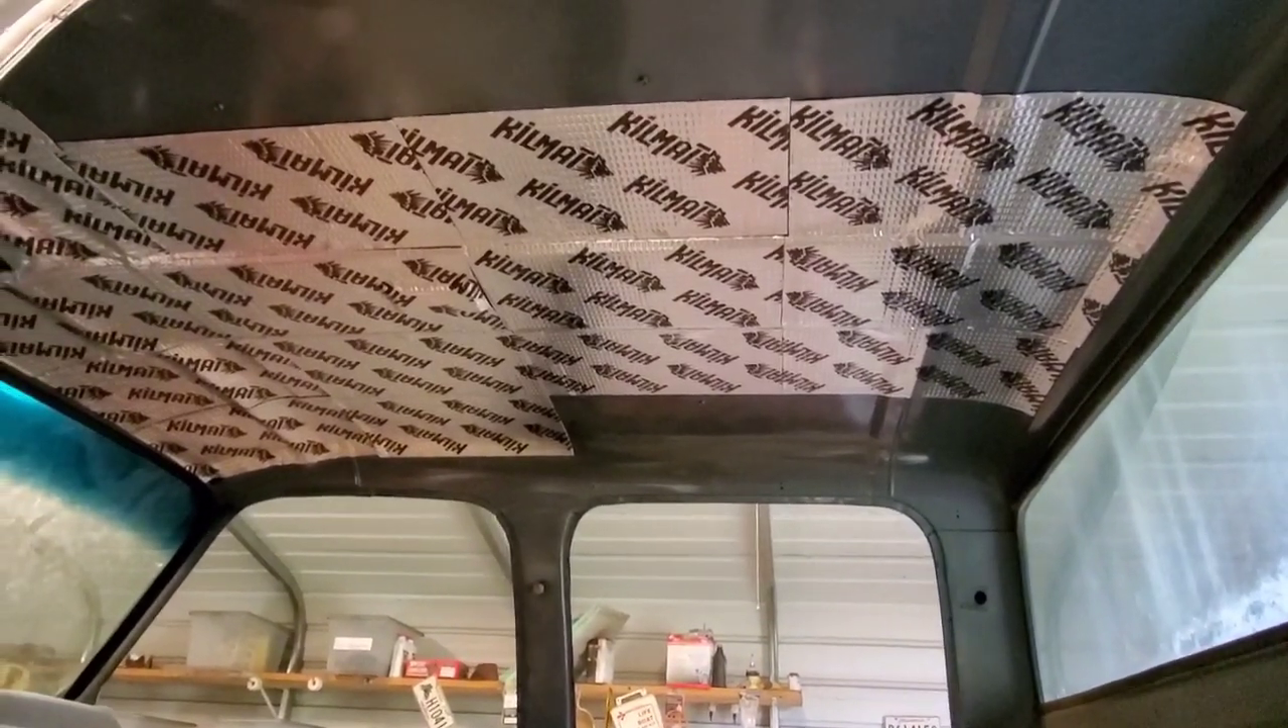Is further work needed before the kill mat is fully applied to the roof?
Yes.